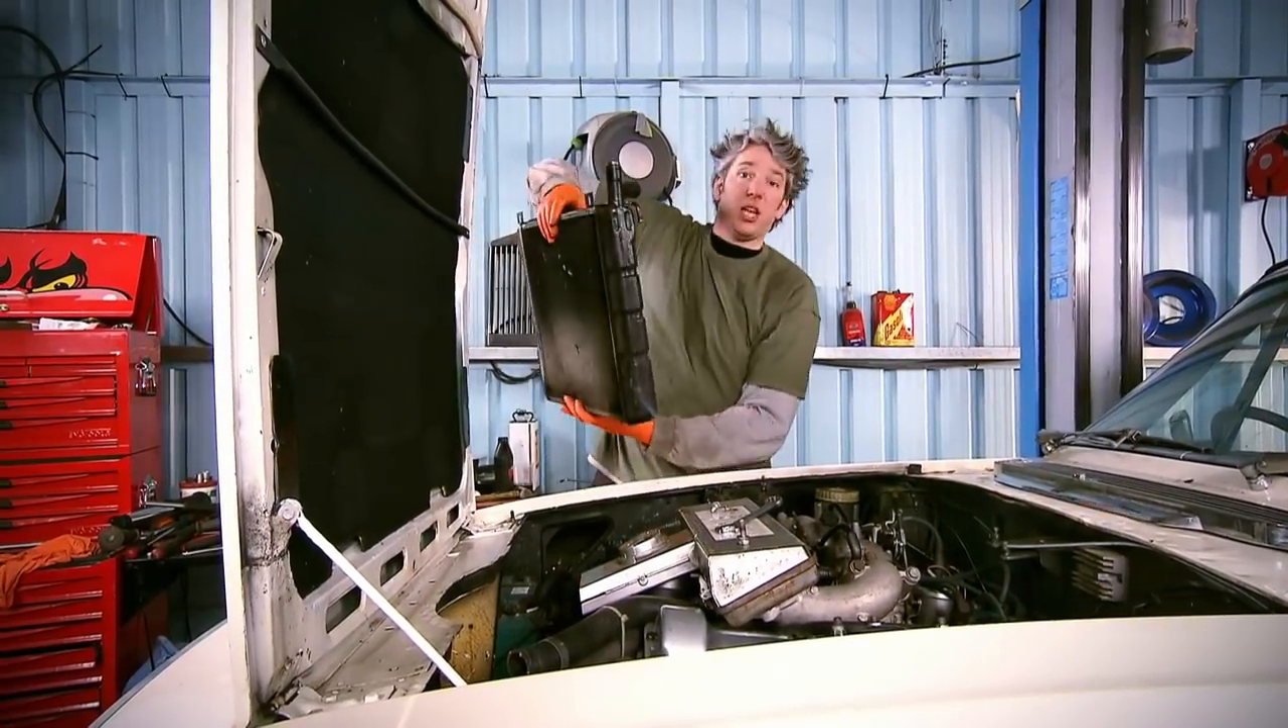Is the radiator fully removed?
Yes.